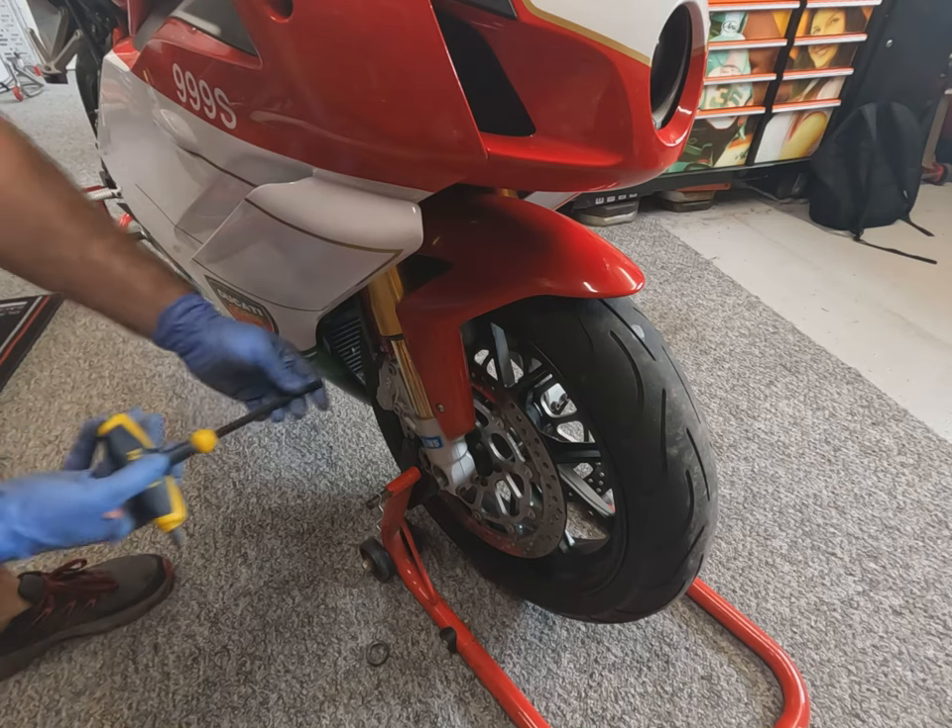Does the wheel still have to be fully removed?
Yes.